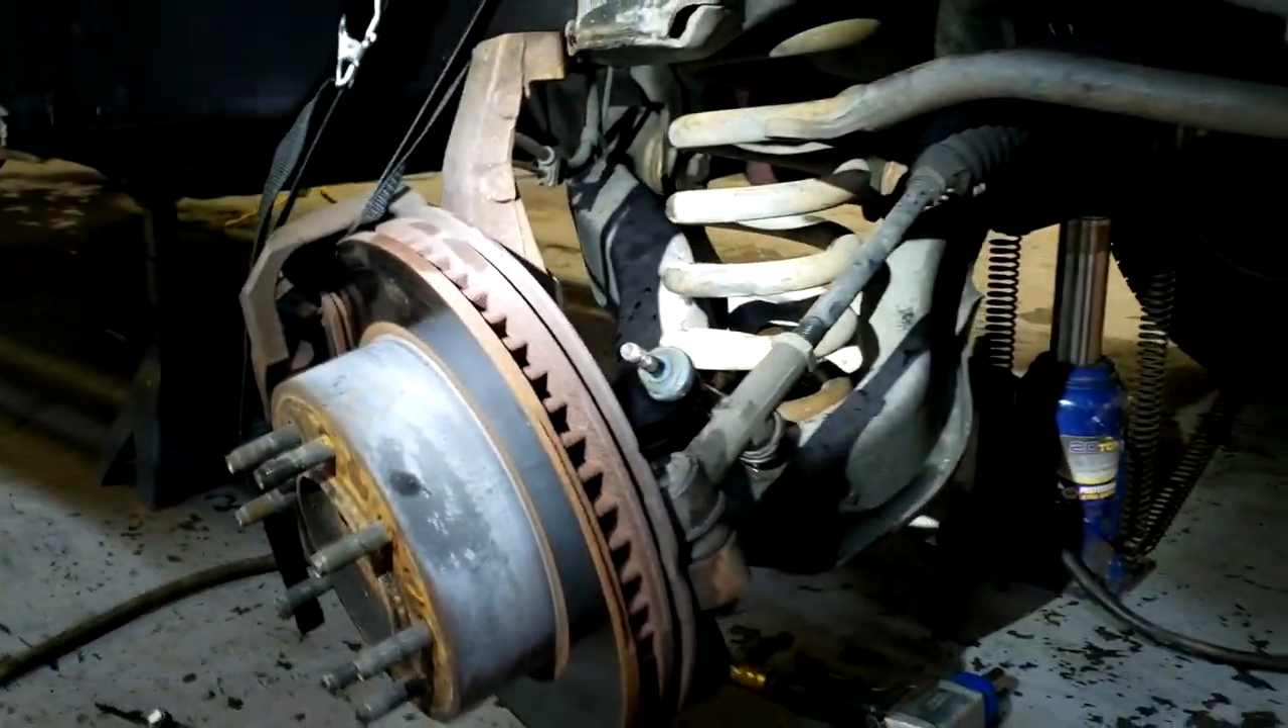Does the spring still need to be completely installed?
No.